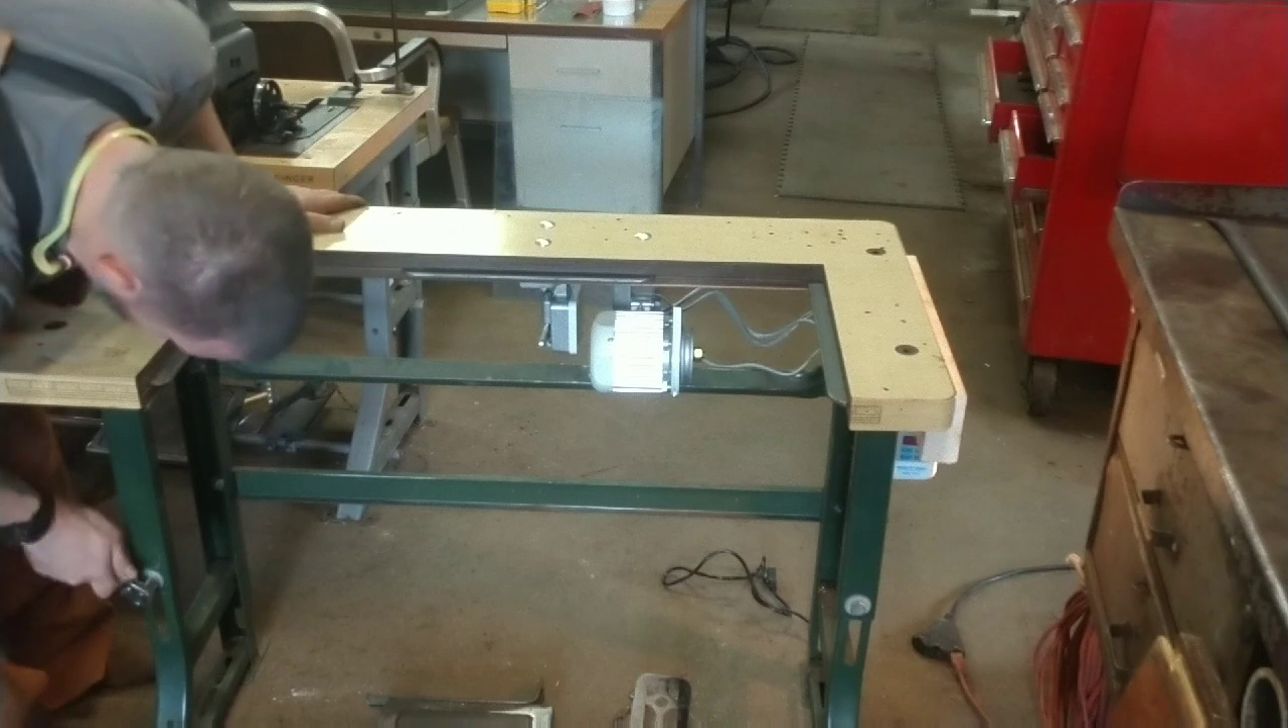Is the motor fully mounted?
Yes.